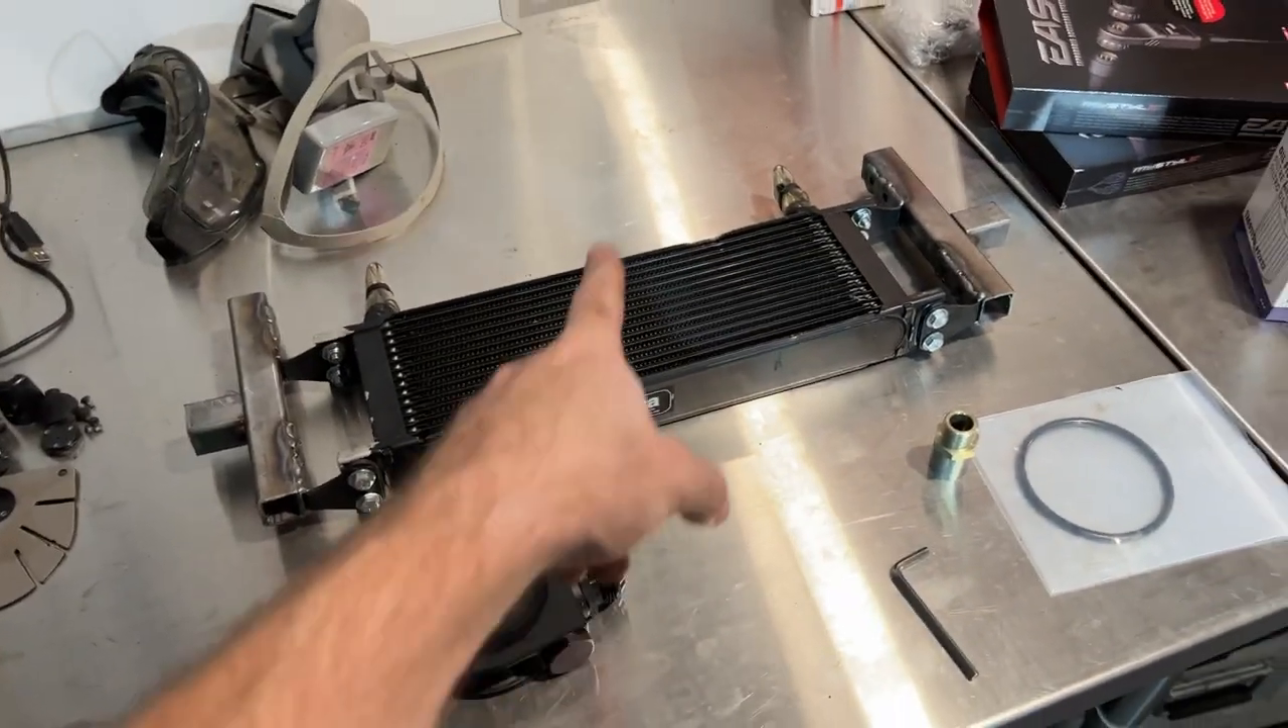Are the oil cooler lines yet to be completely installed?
Yes.